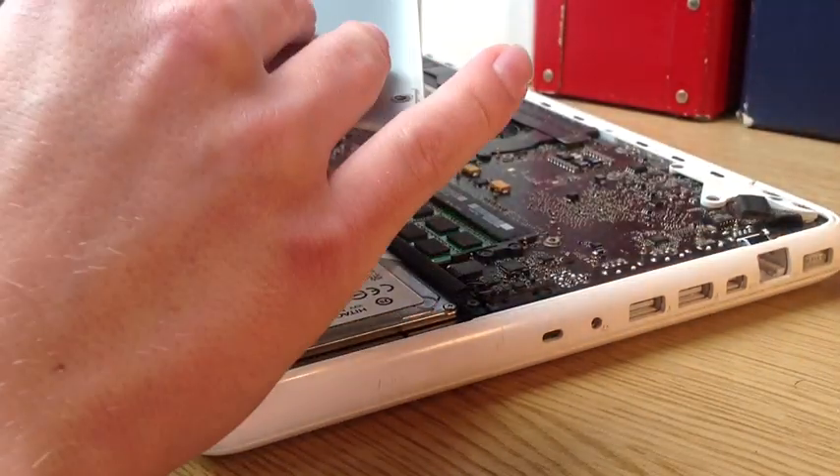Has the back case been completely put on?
No.